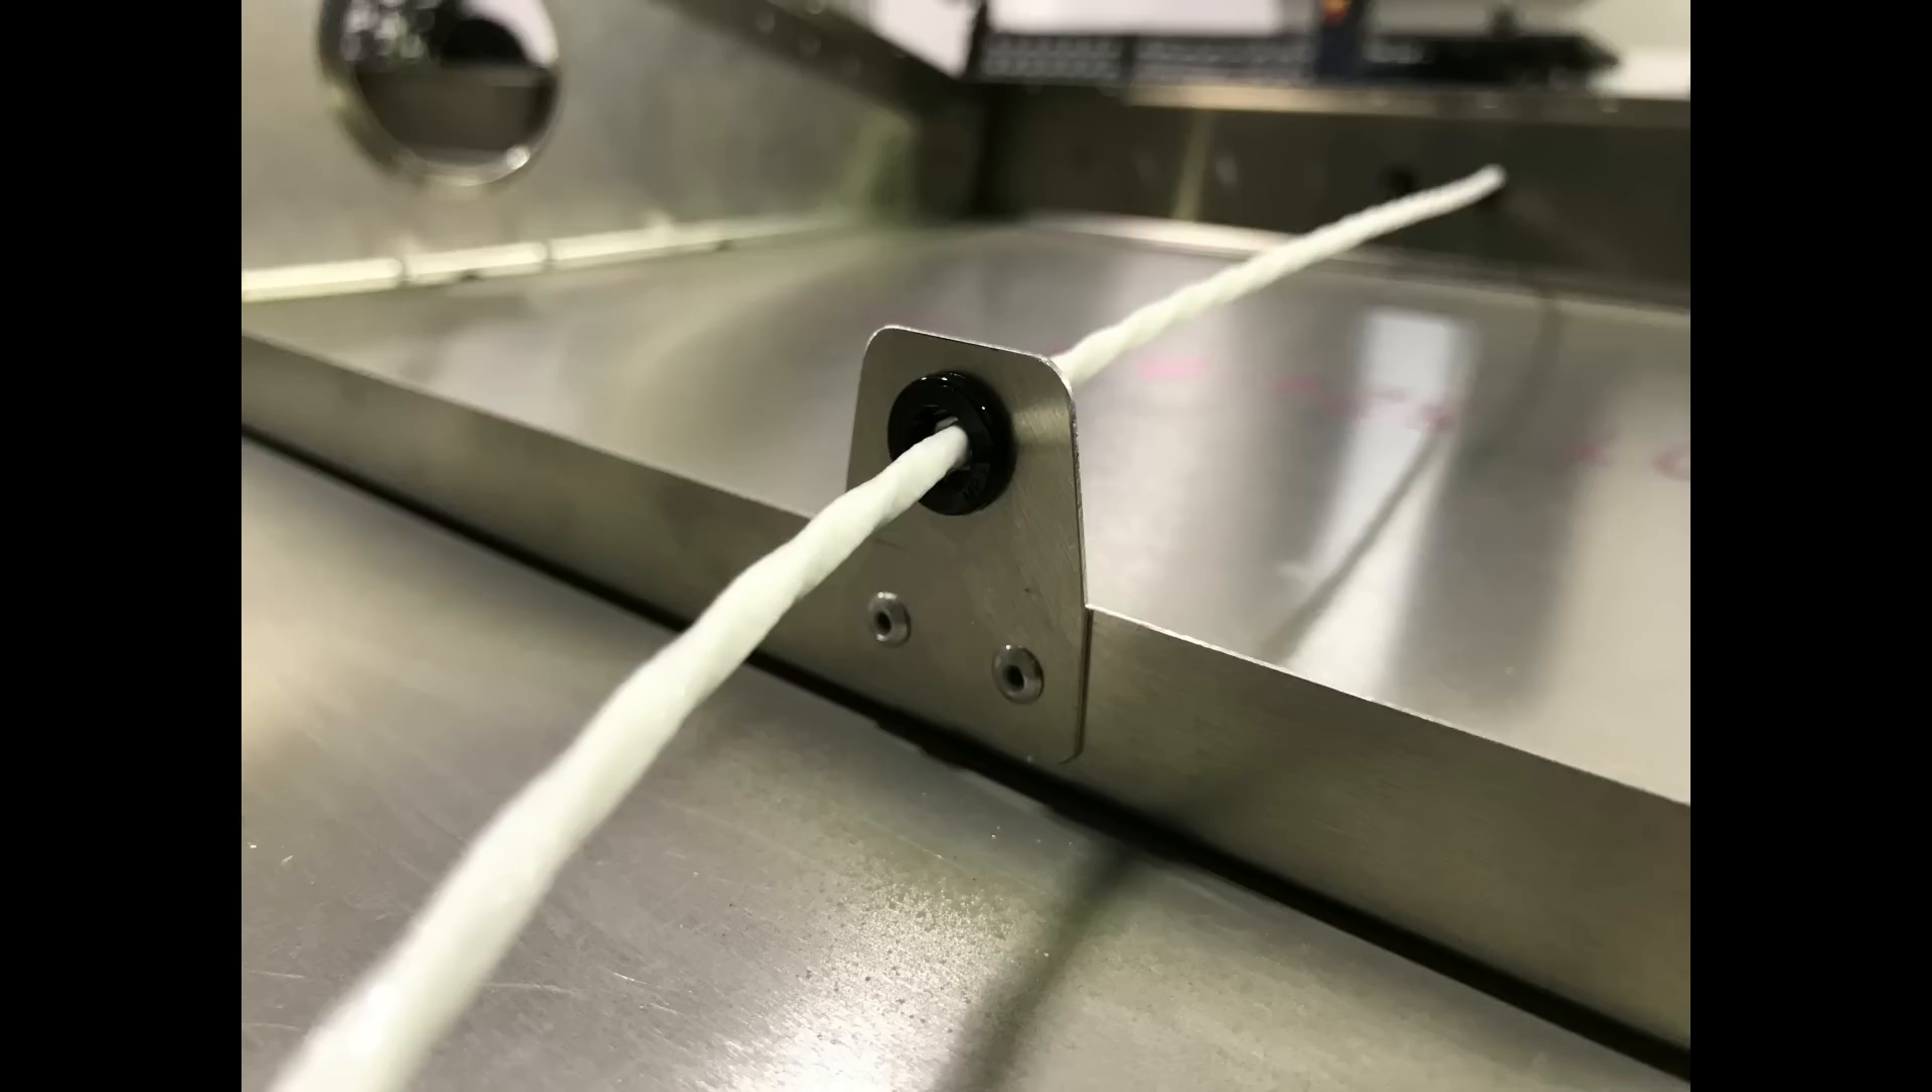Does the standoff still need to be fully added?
No.